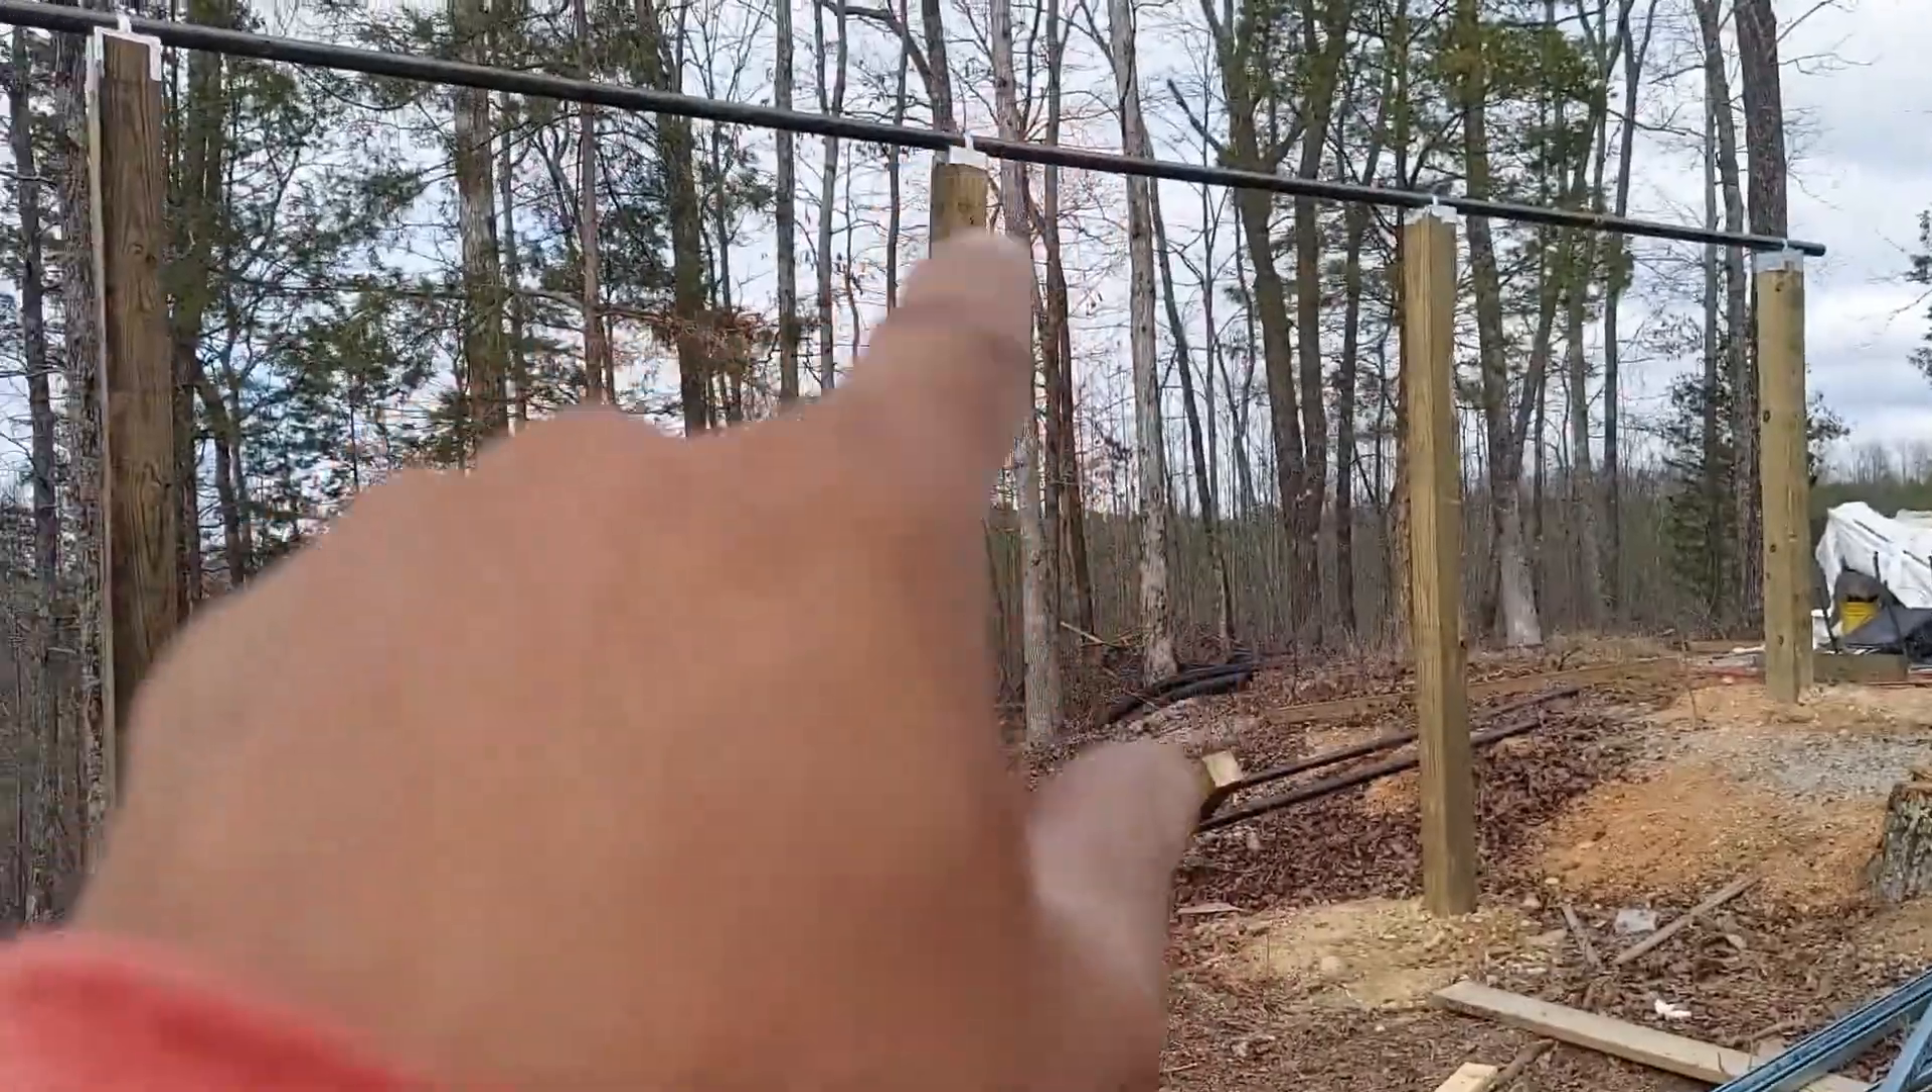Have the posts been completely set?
Yes.